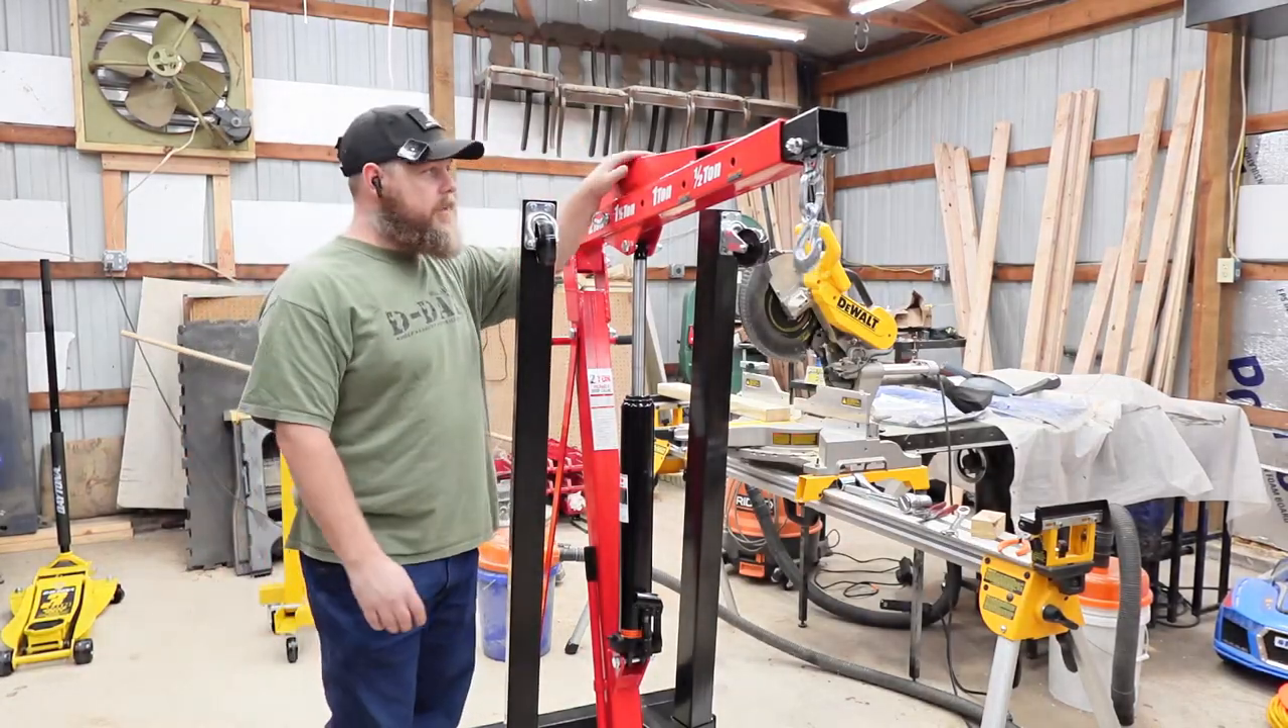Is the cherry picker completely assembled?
Yes.